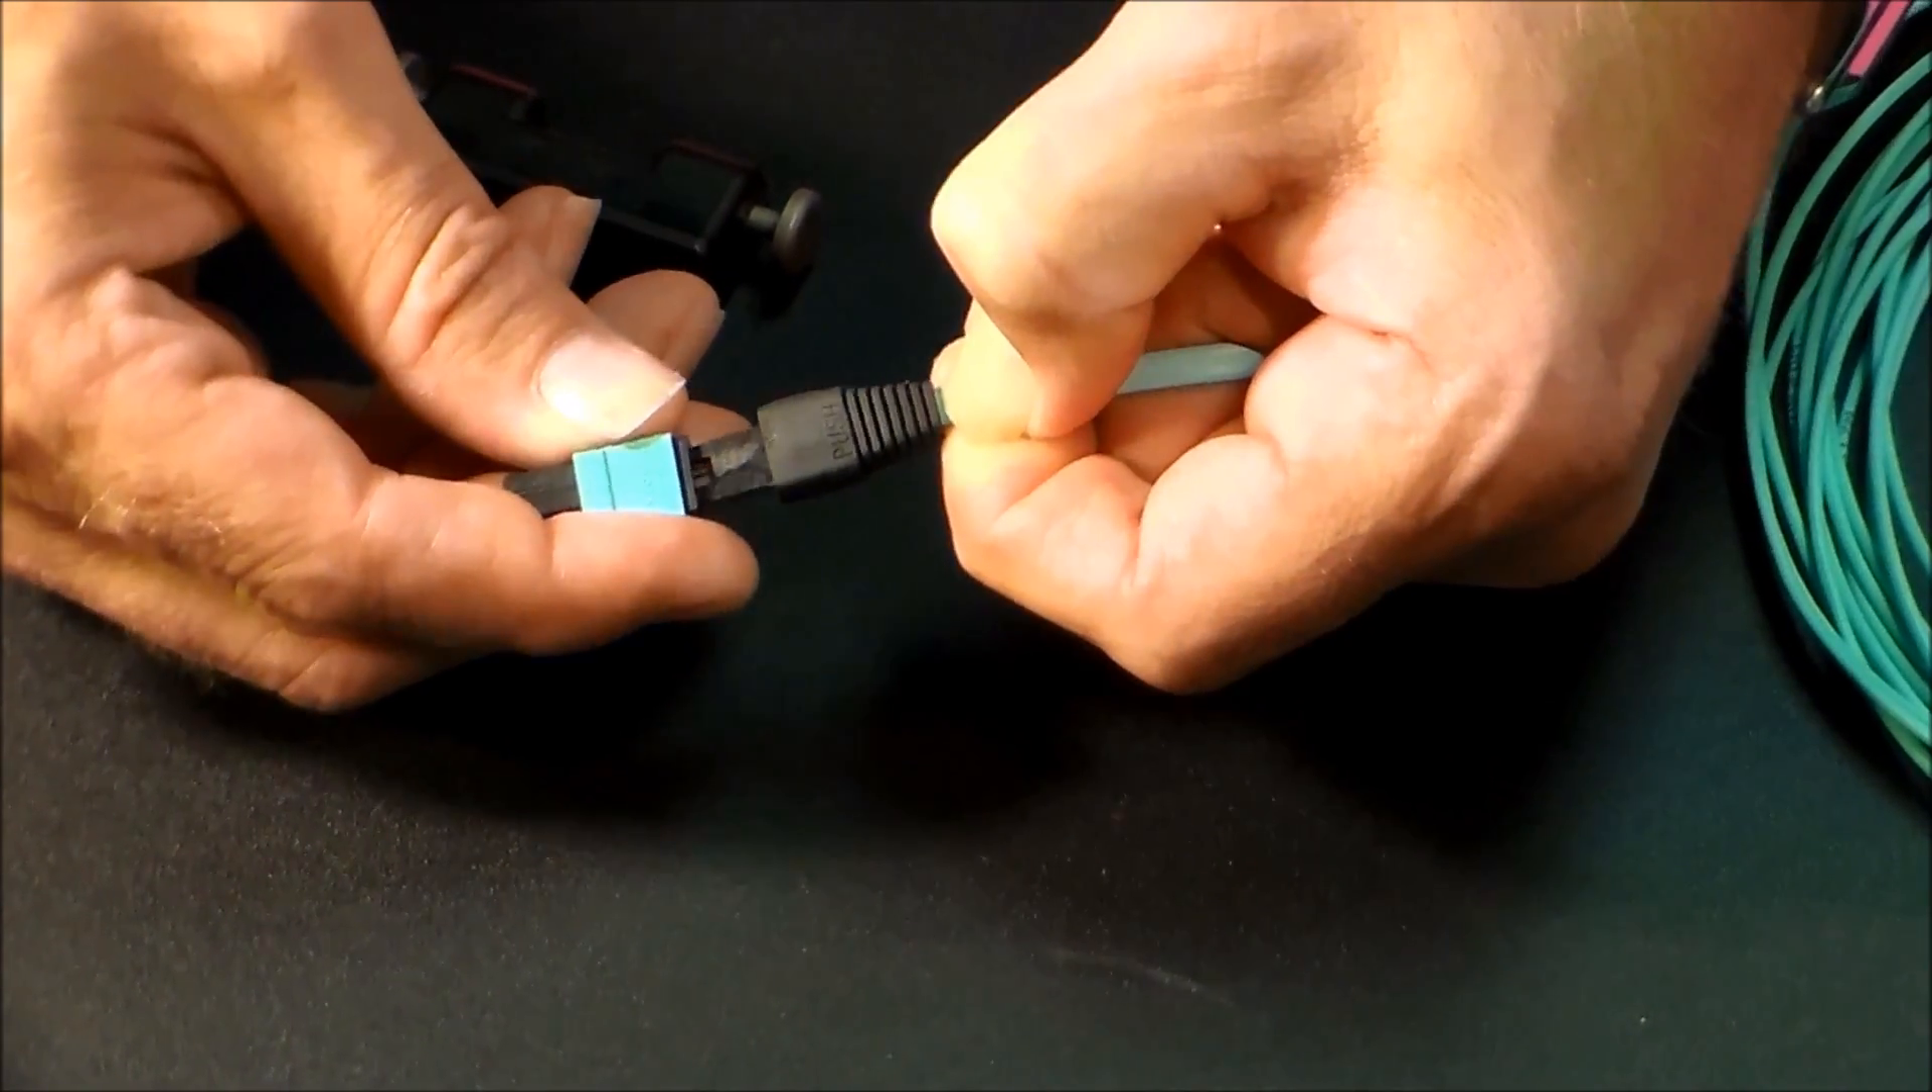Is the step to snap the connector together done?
No.